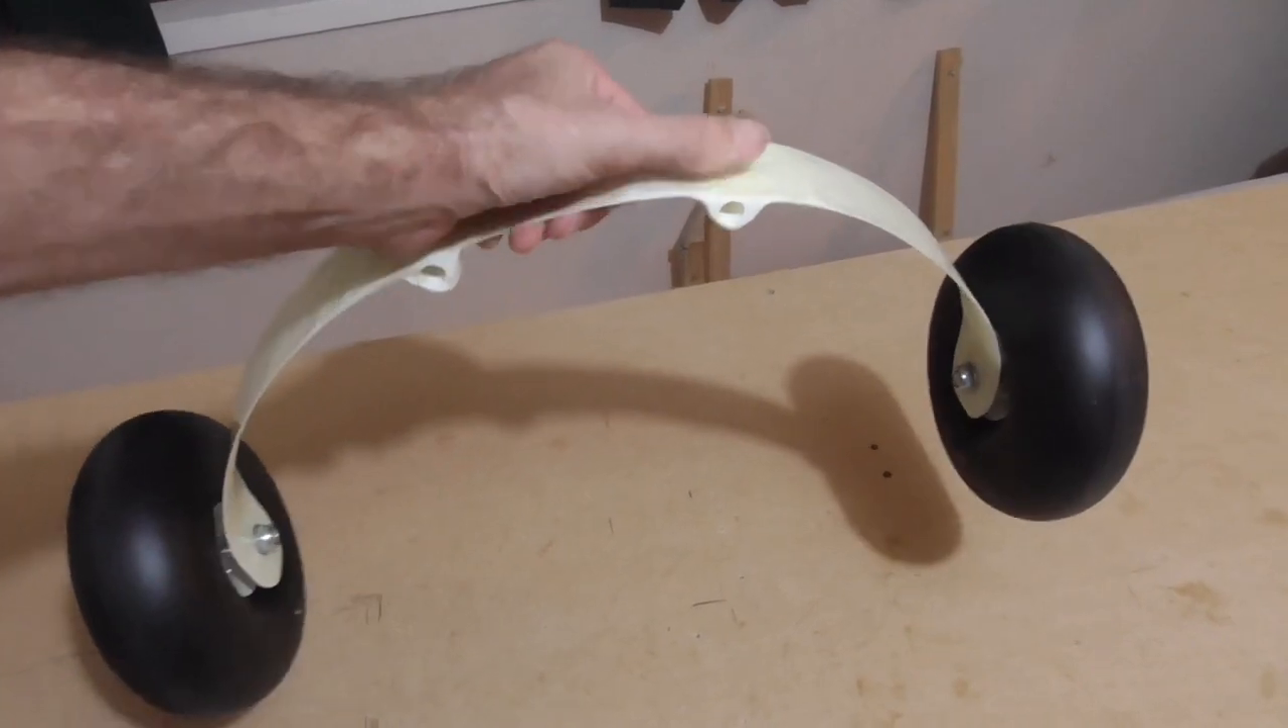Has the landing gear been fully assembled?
Yes.